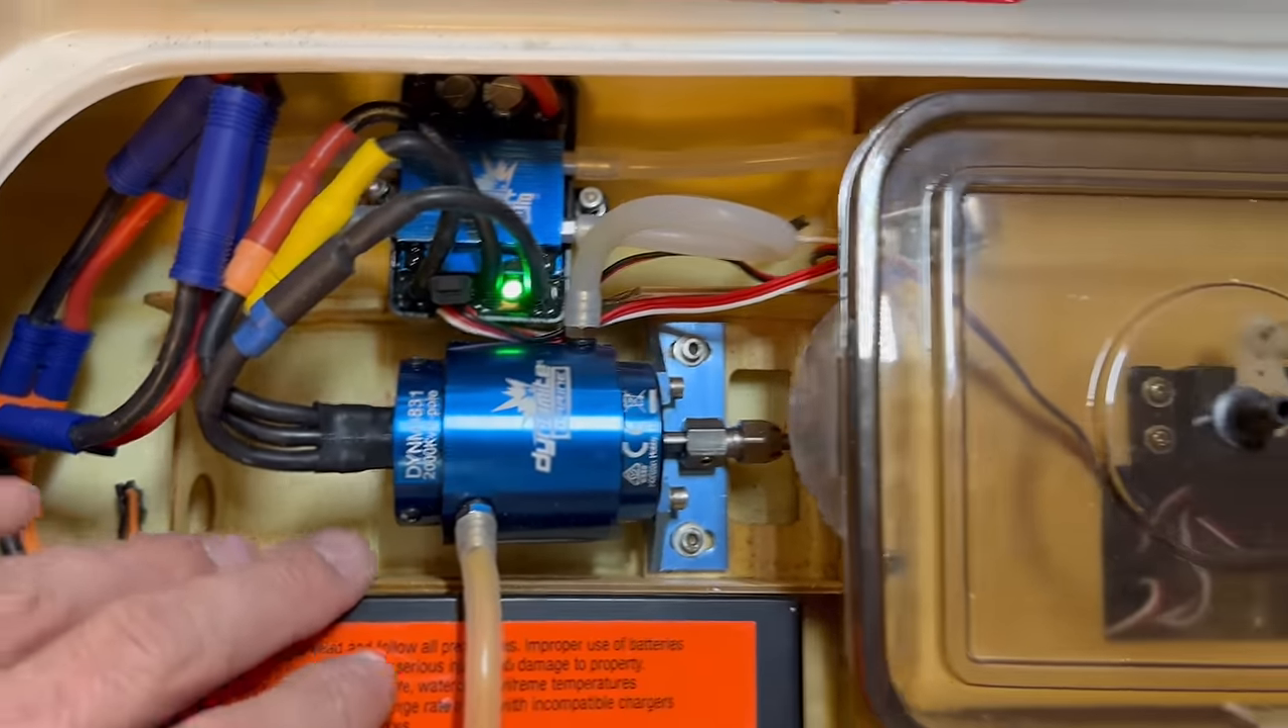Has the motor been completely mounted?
Yes.